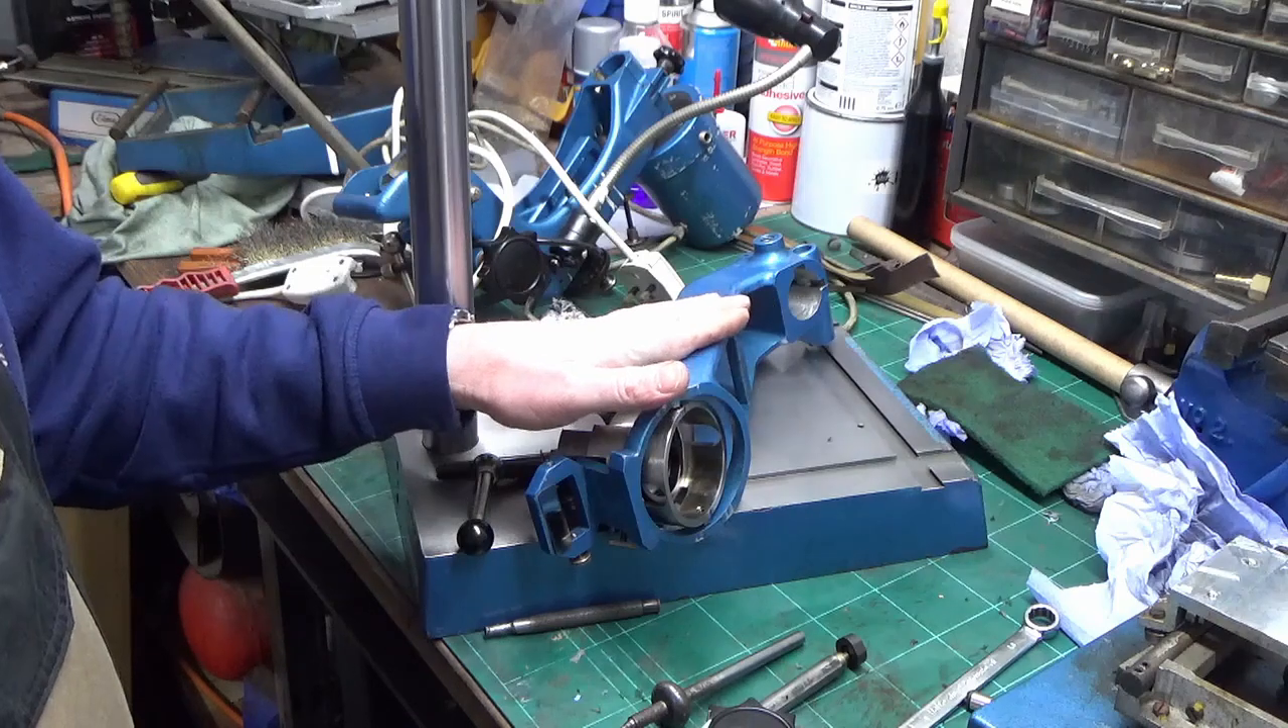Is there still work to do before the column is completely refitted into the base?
No.